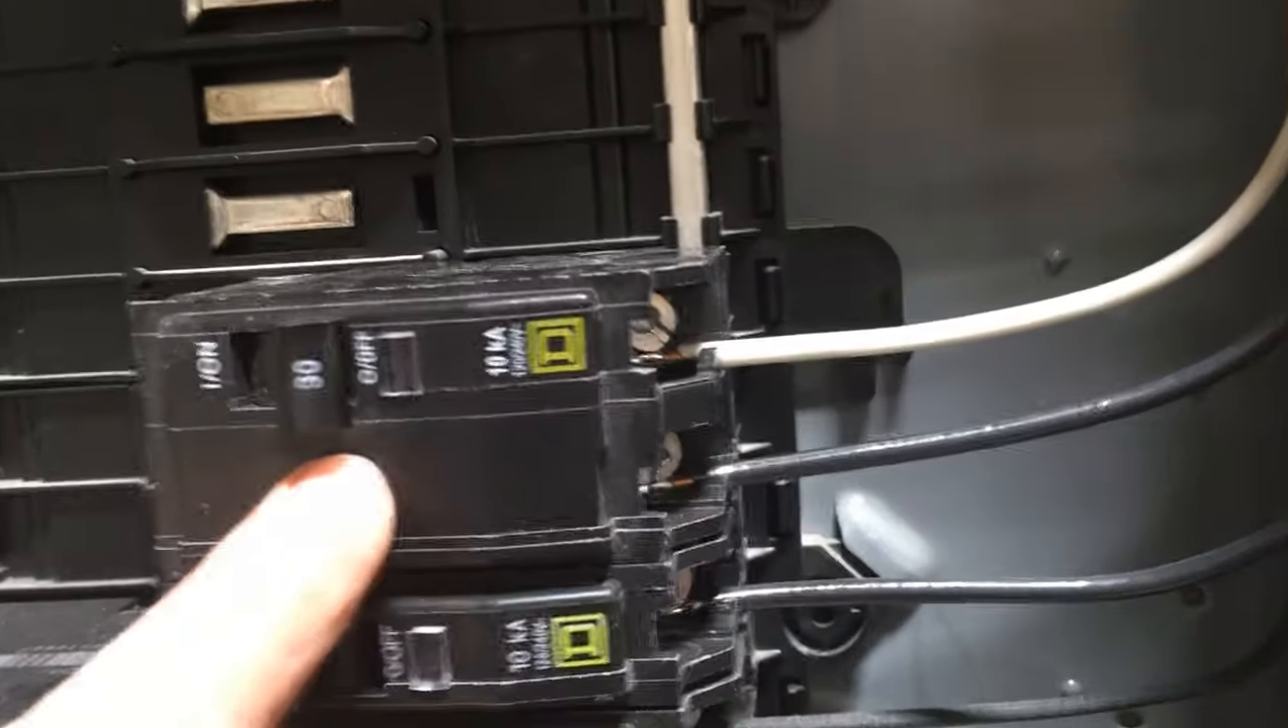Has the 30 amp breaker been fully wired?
Yes.